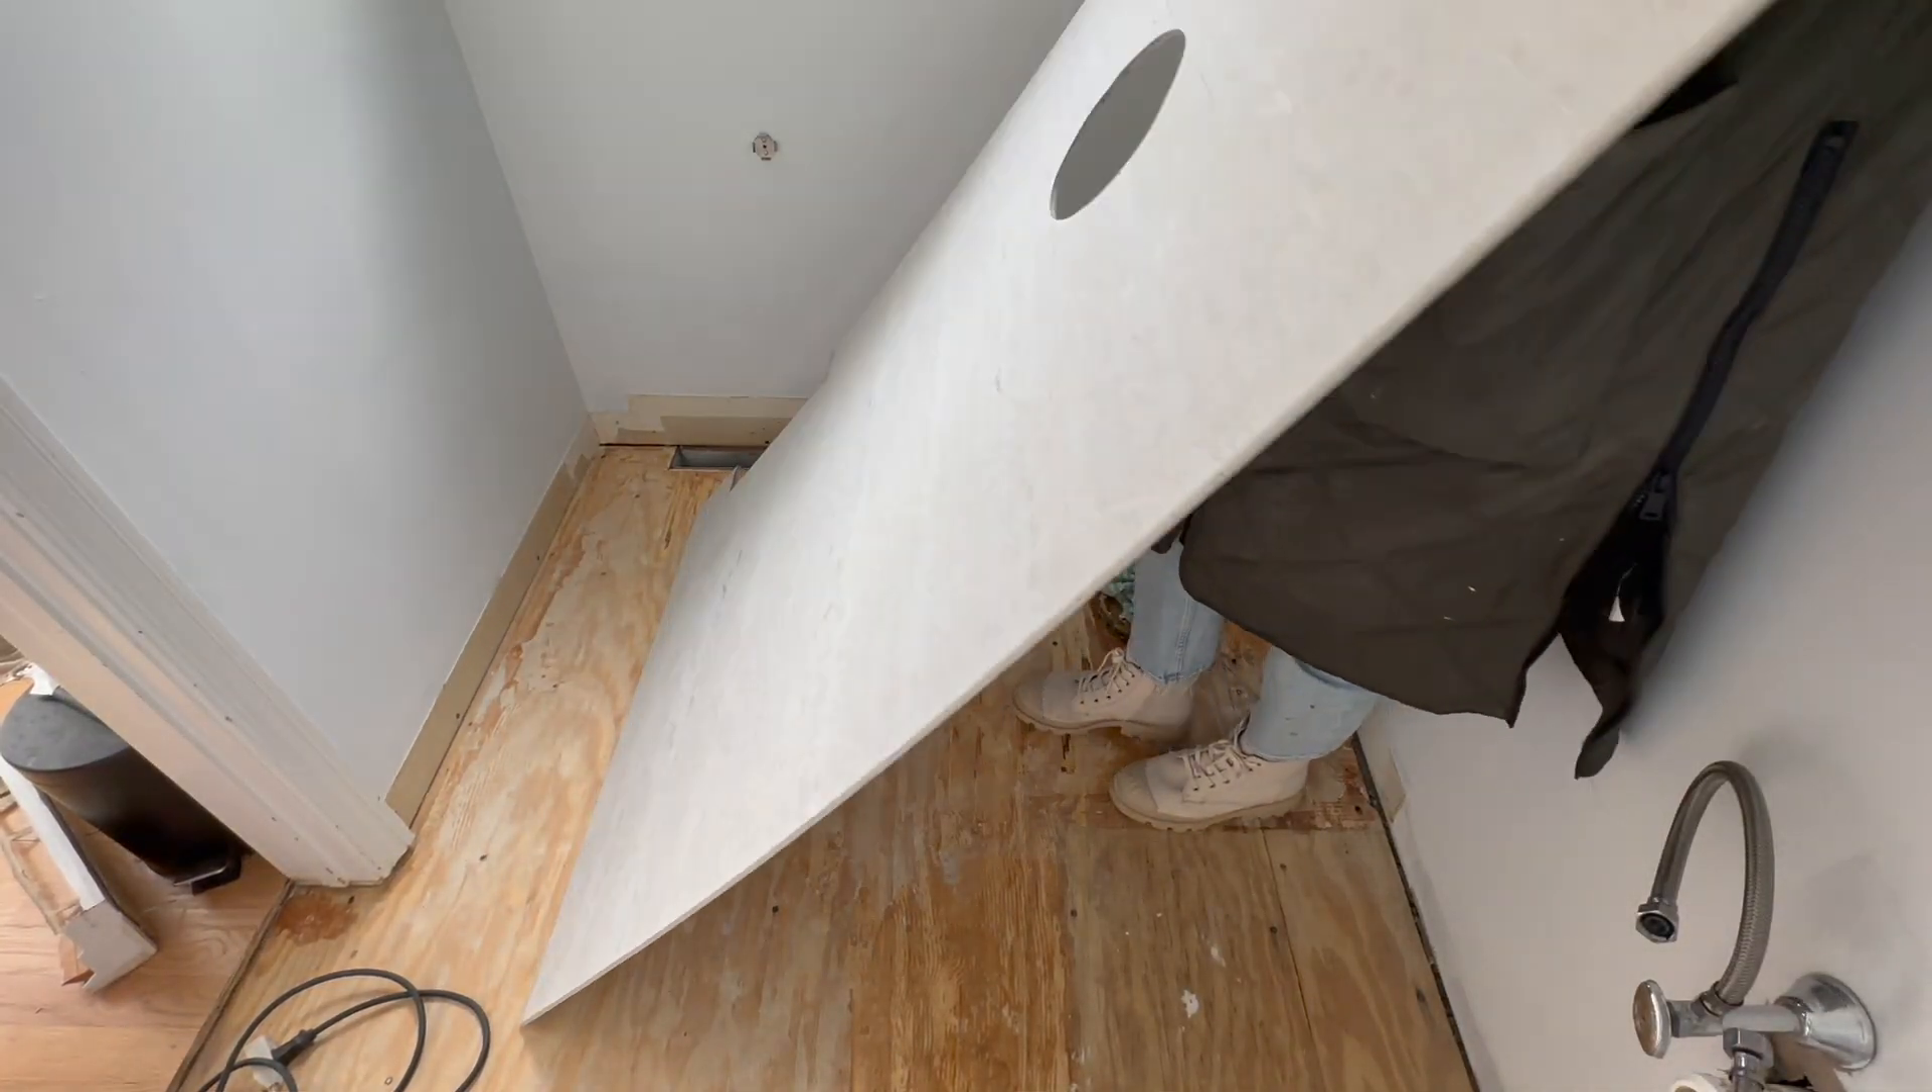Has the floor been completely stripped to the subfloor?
Yes.